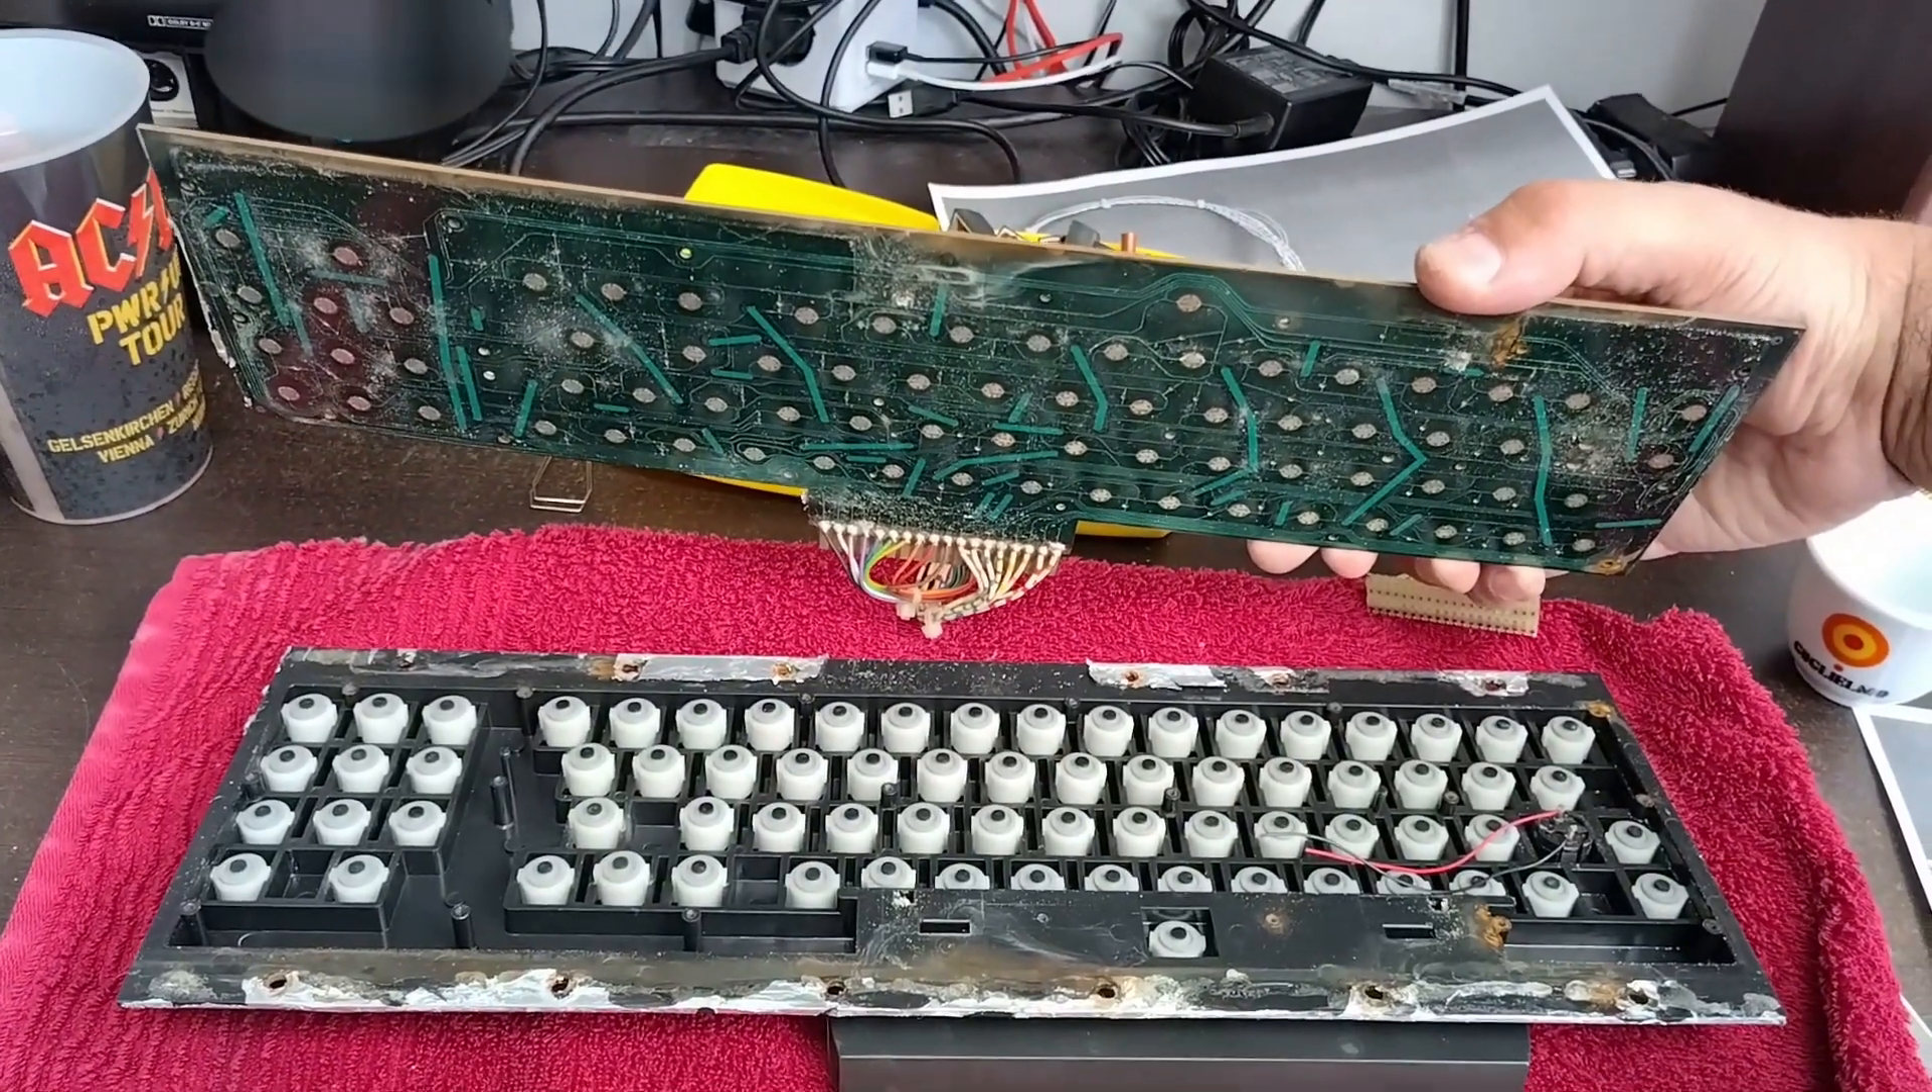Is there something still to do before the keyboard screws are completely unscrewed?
No.